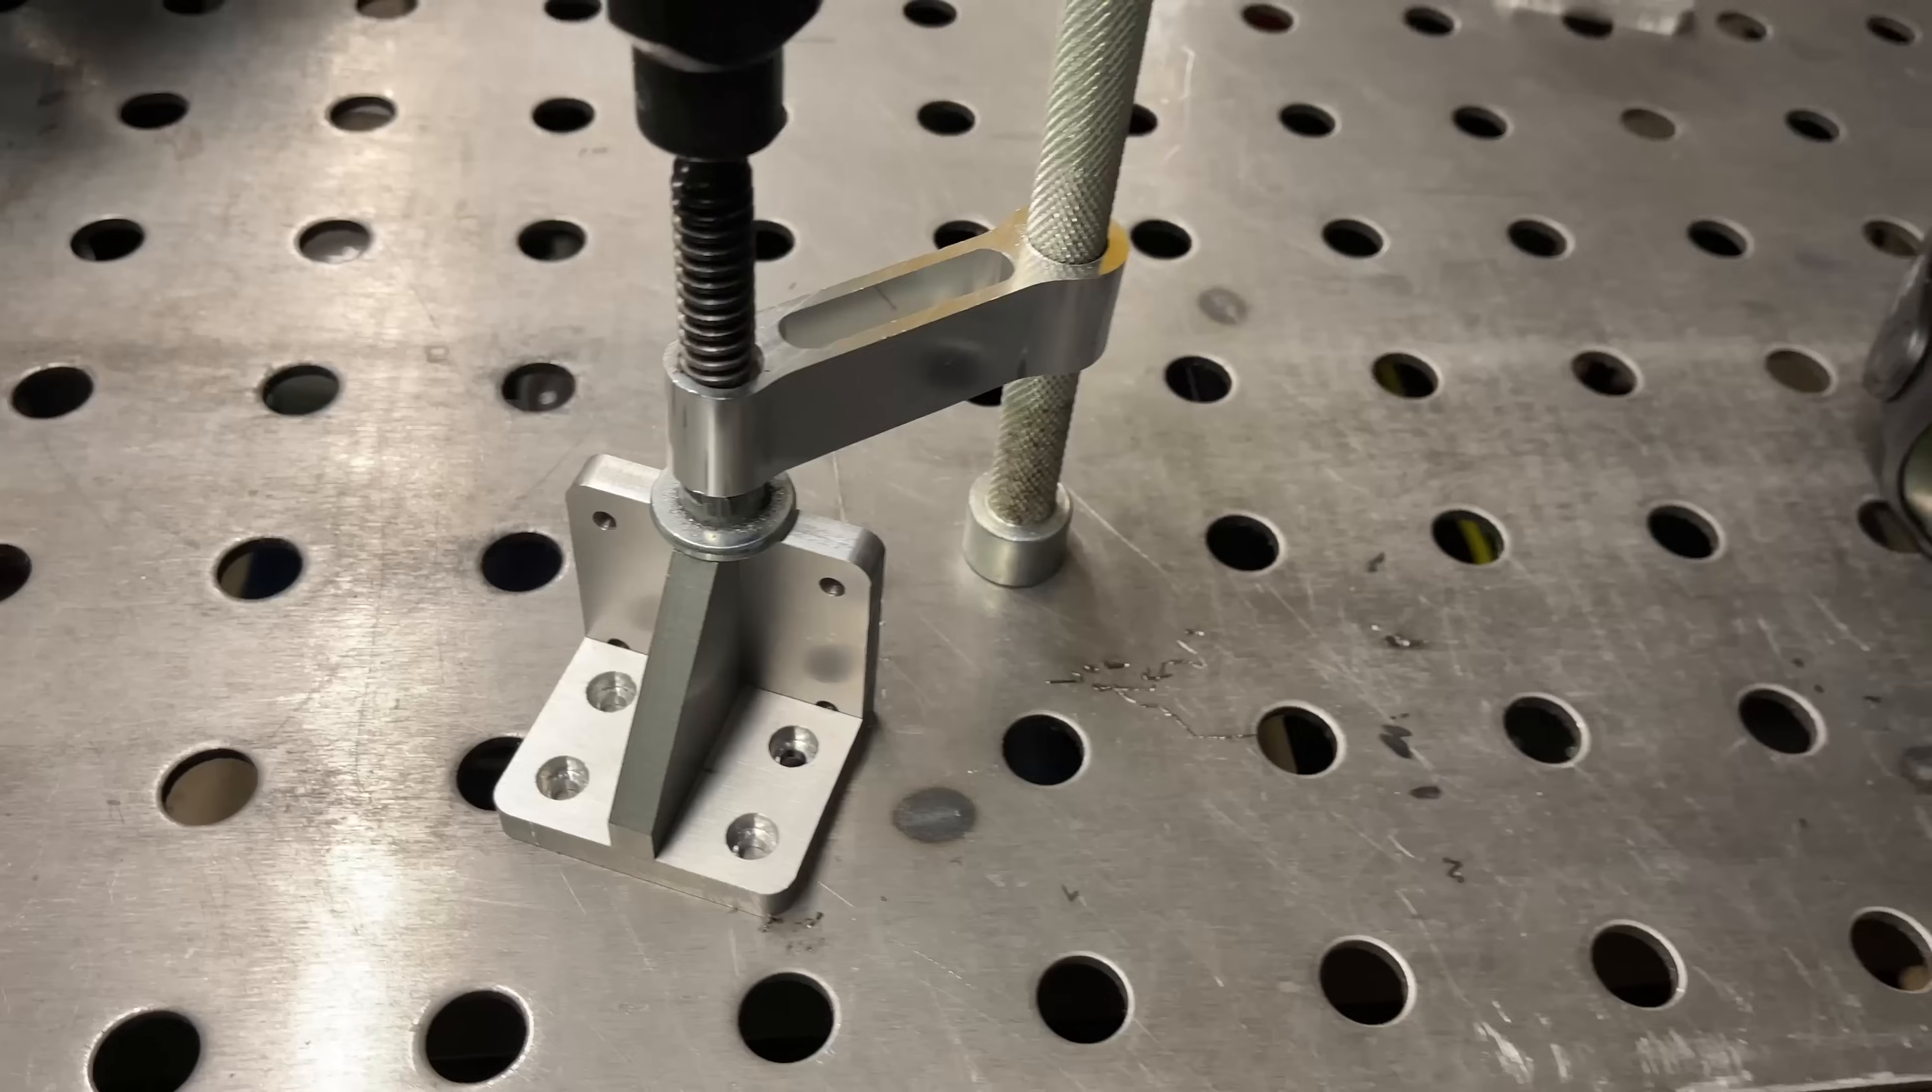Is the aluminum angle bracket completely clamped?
Yes.